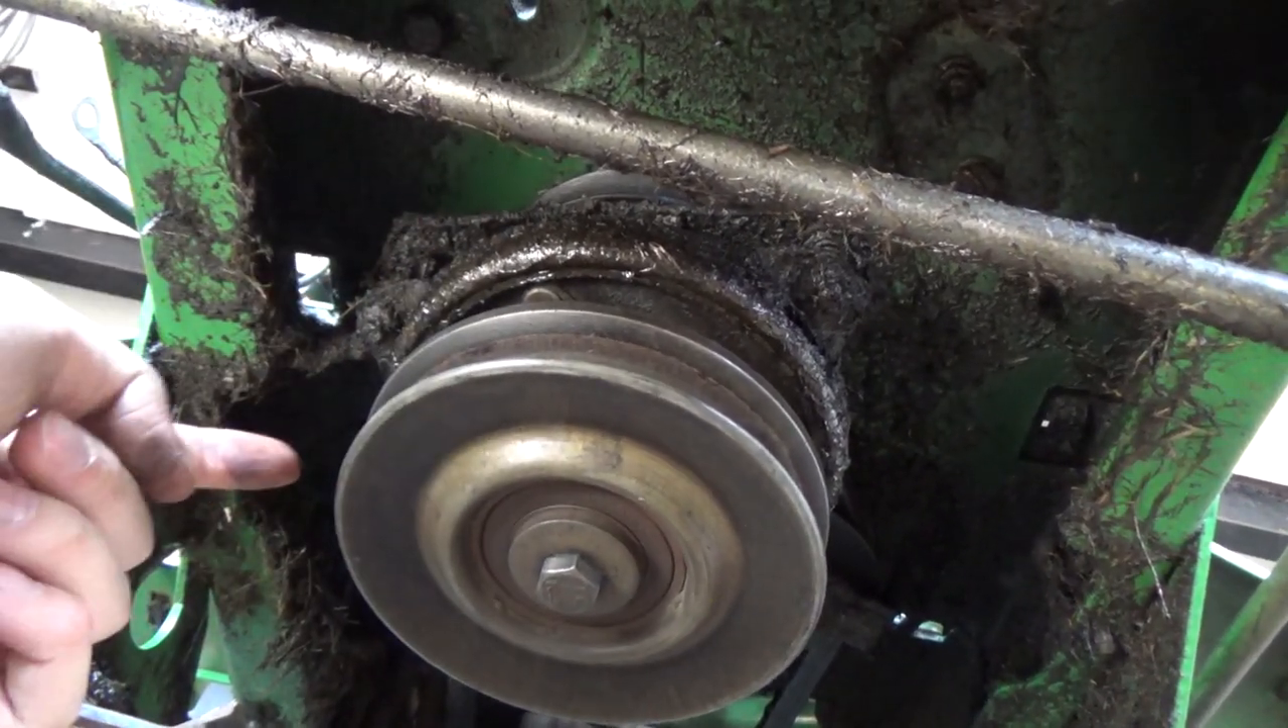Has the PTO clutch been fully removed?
No.